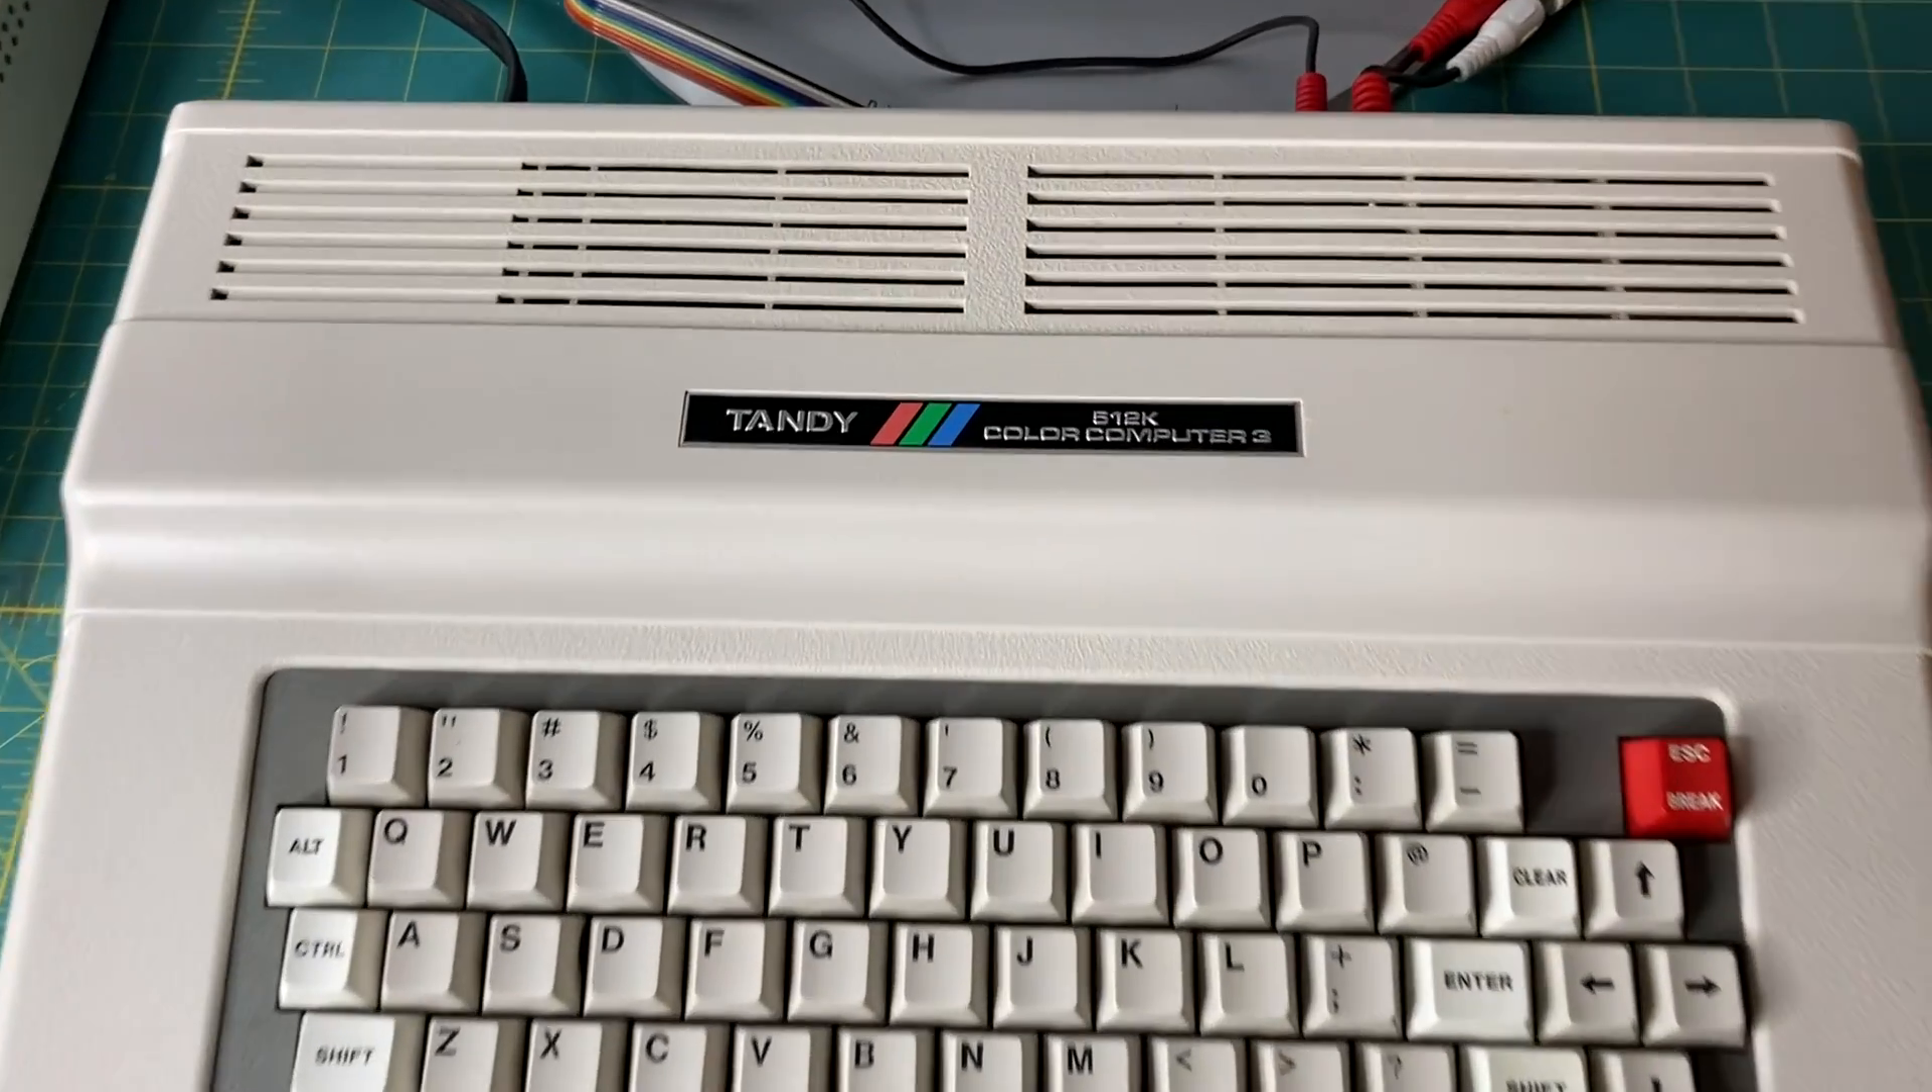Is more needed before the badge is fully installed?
No.